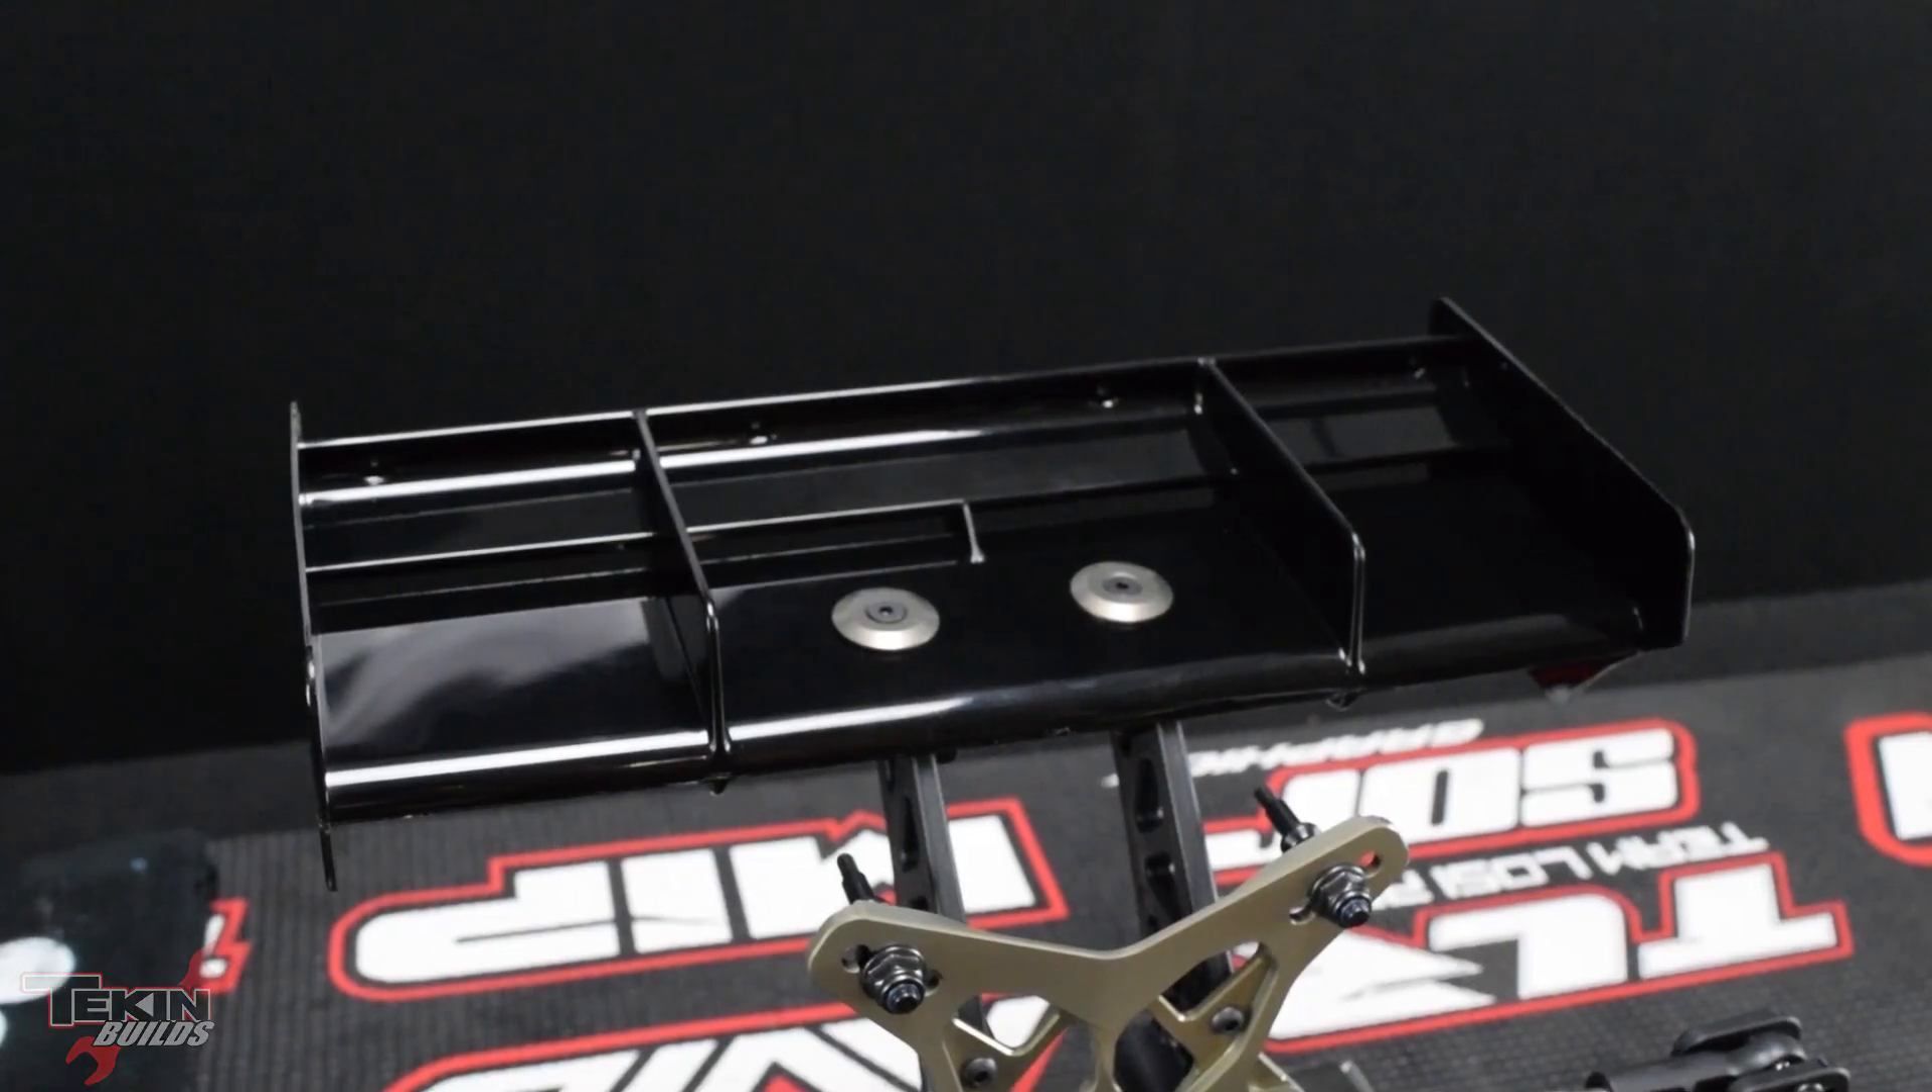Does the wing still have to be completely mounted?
No.